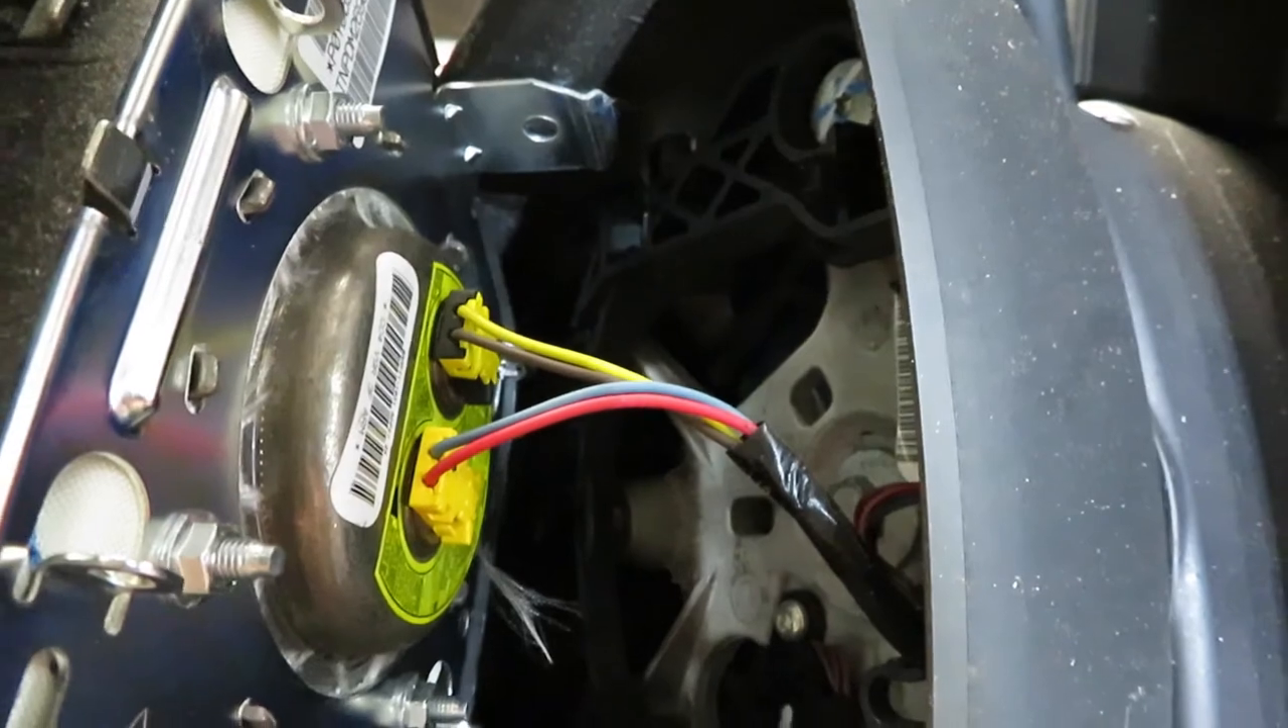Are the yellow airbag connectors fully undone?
No.